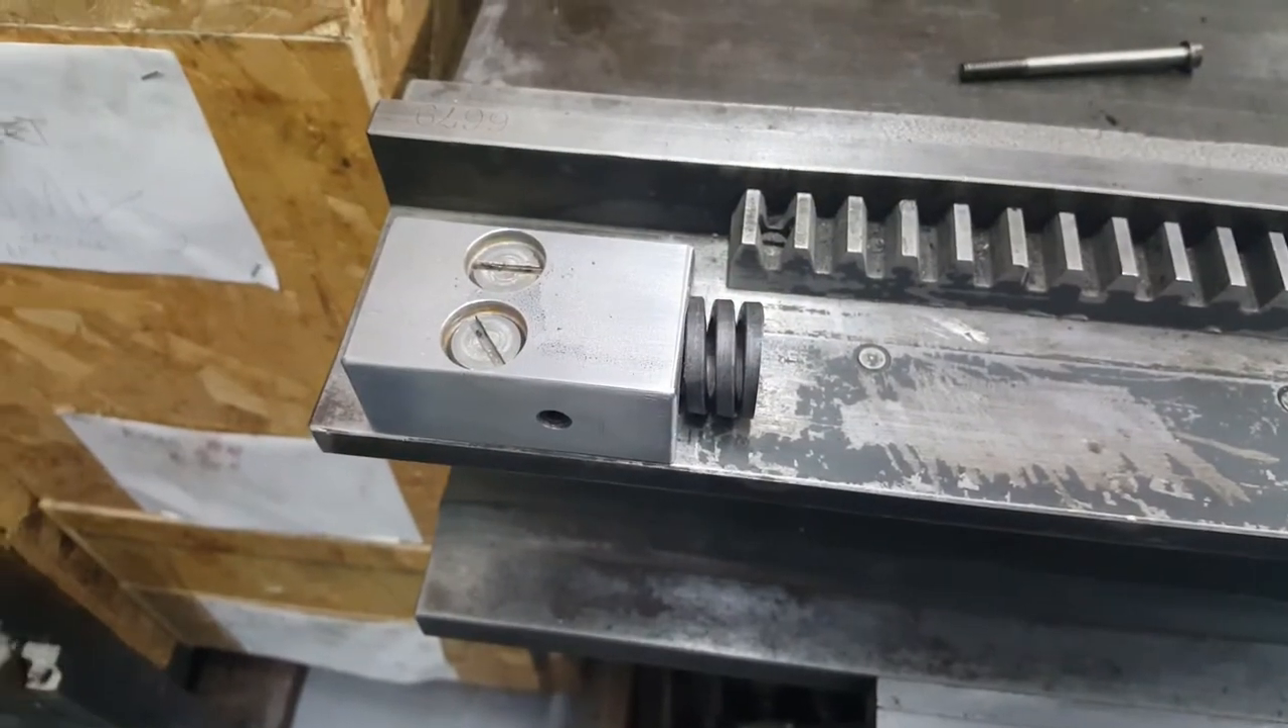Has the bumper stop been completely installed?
Yes.